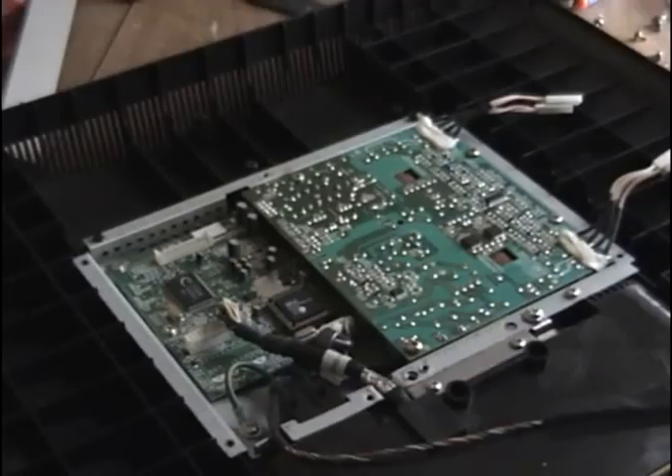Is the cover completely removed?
Yes.